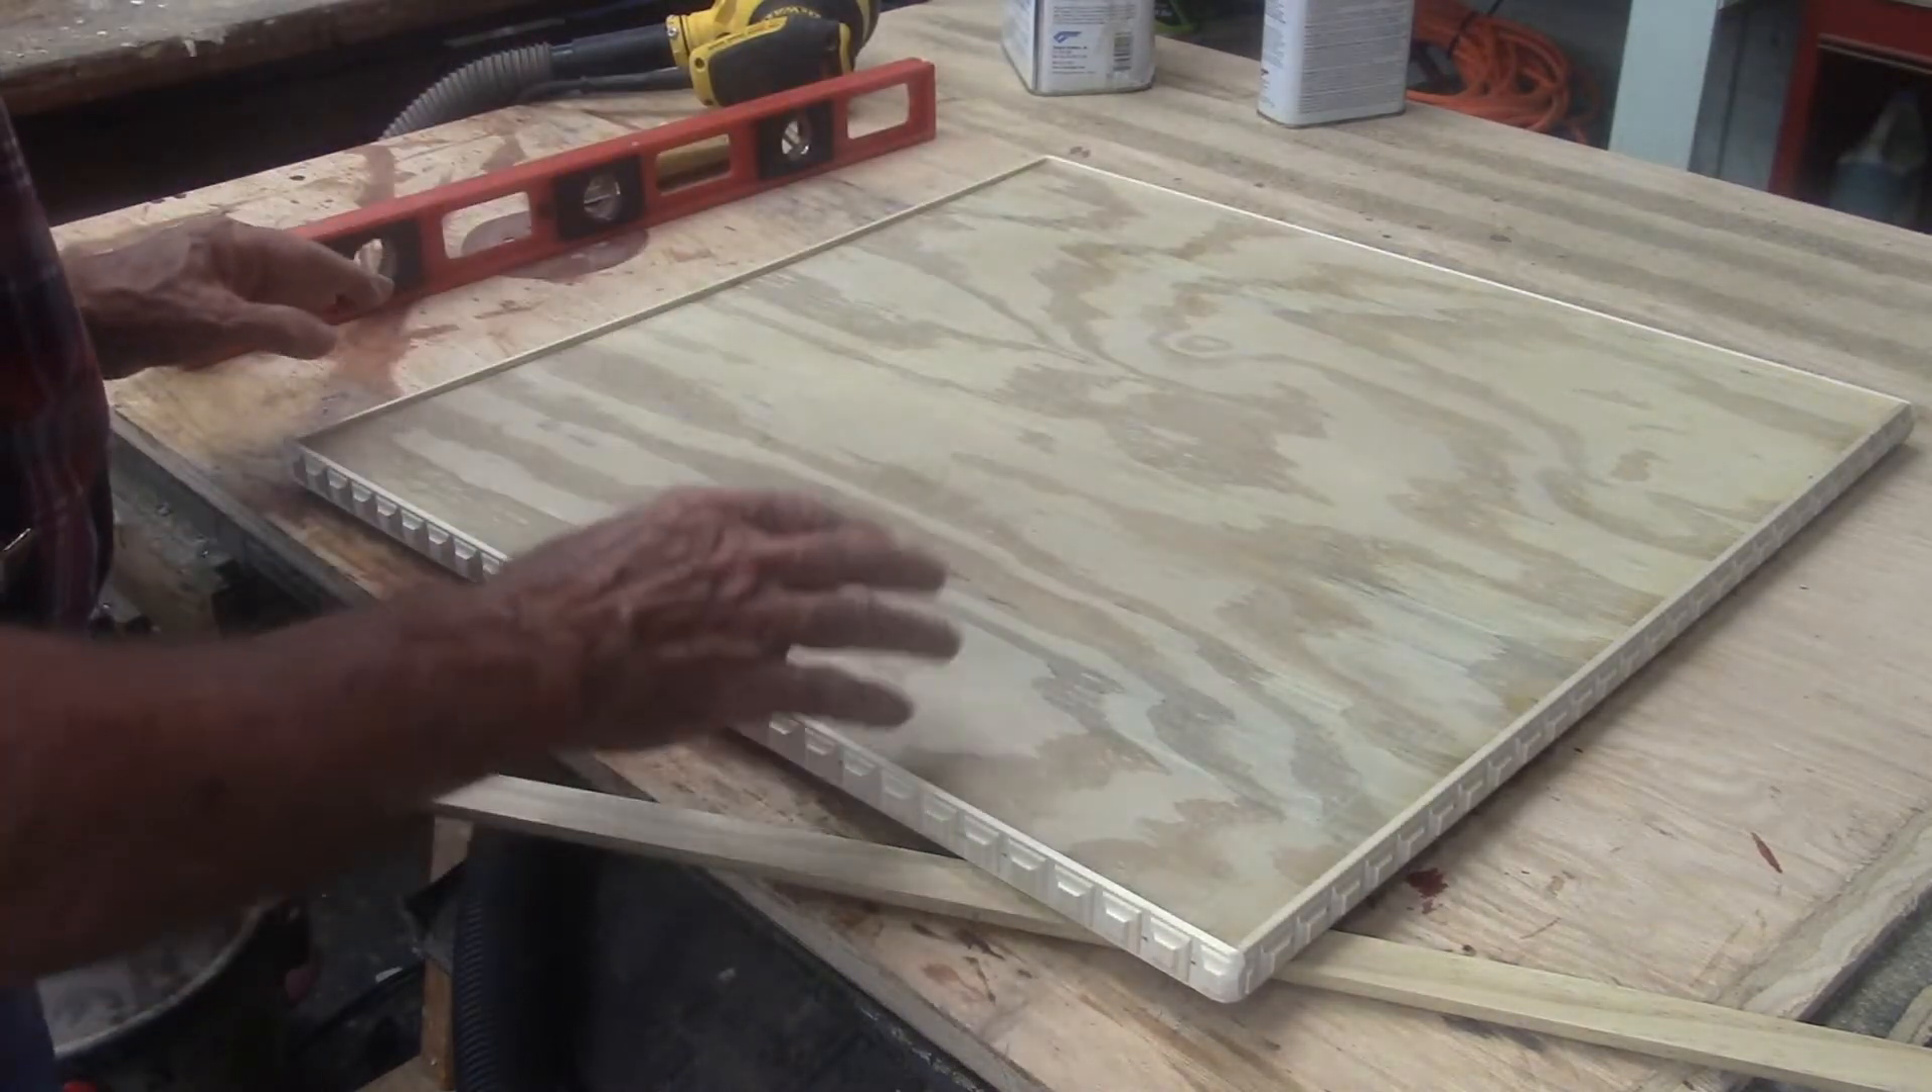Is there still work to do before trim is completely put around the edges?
No.